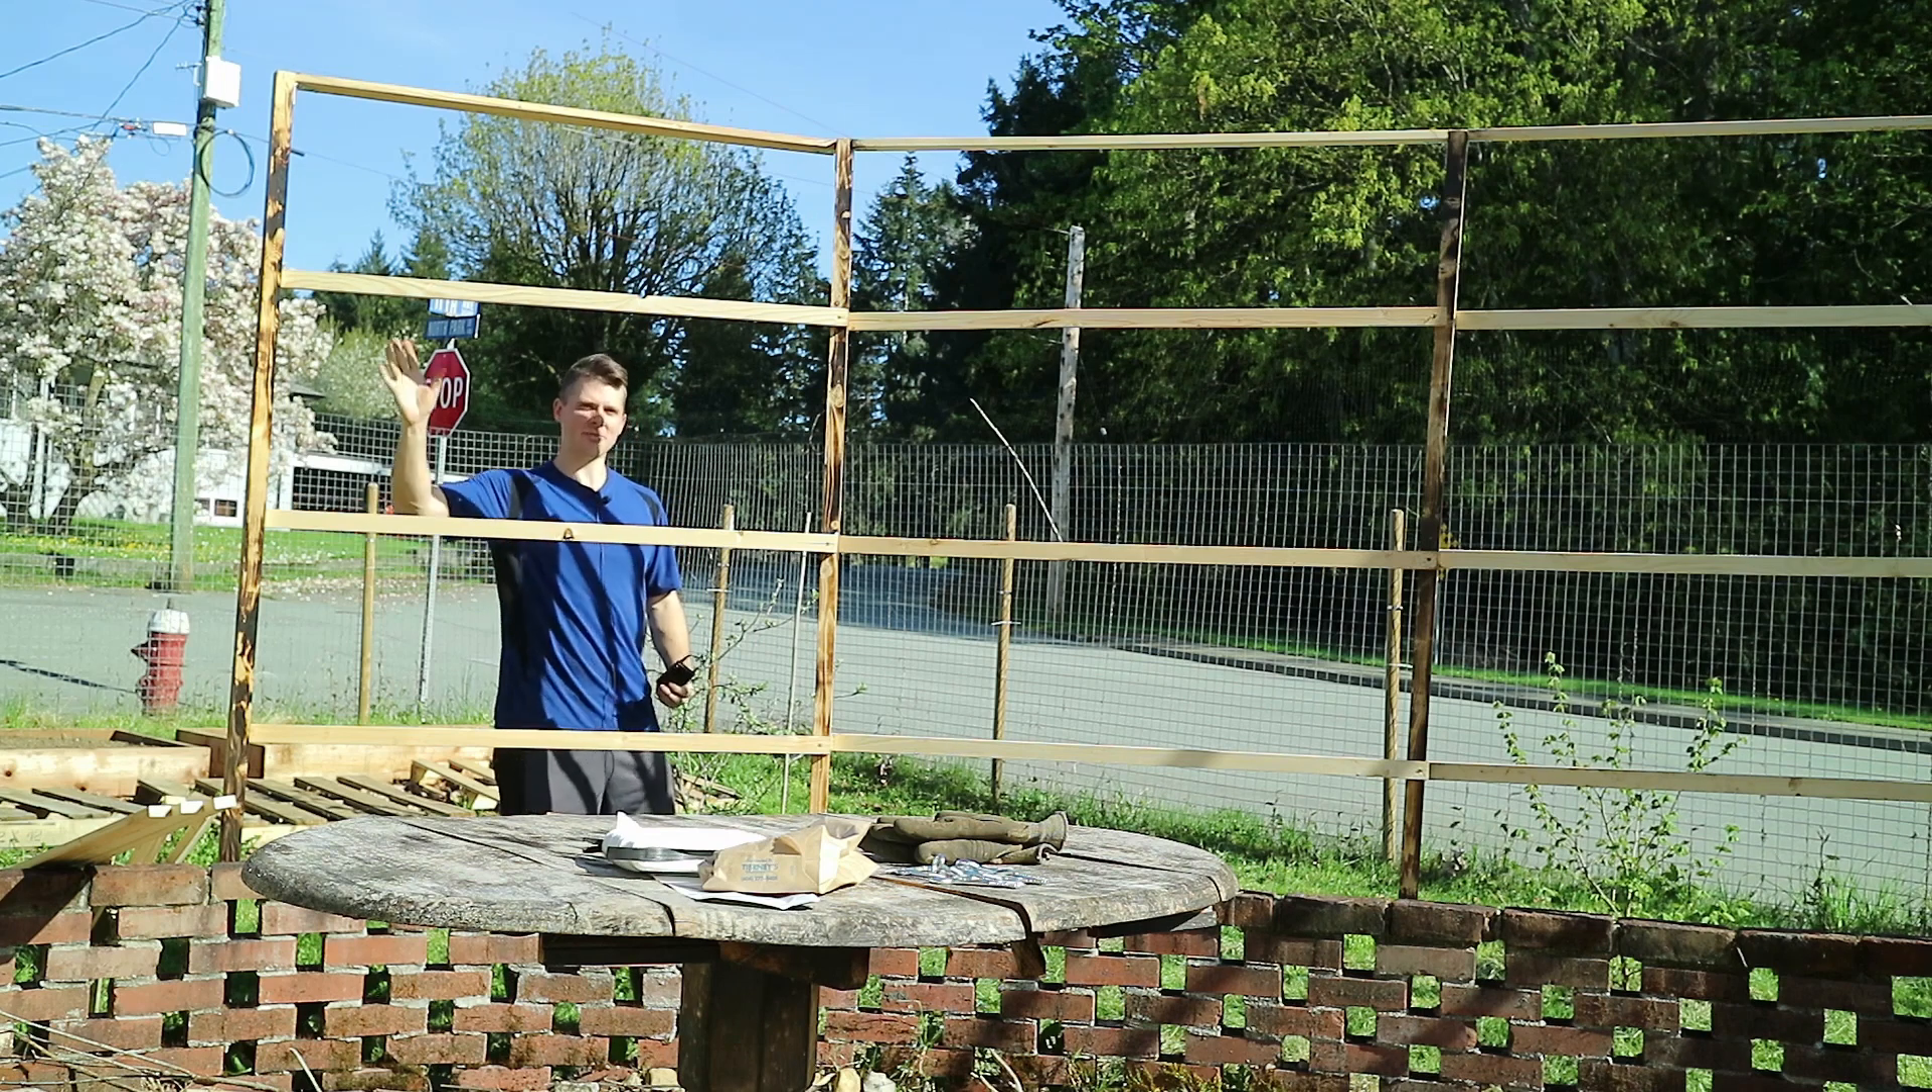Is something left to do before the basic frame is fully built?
No.